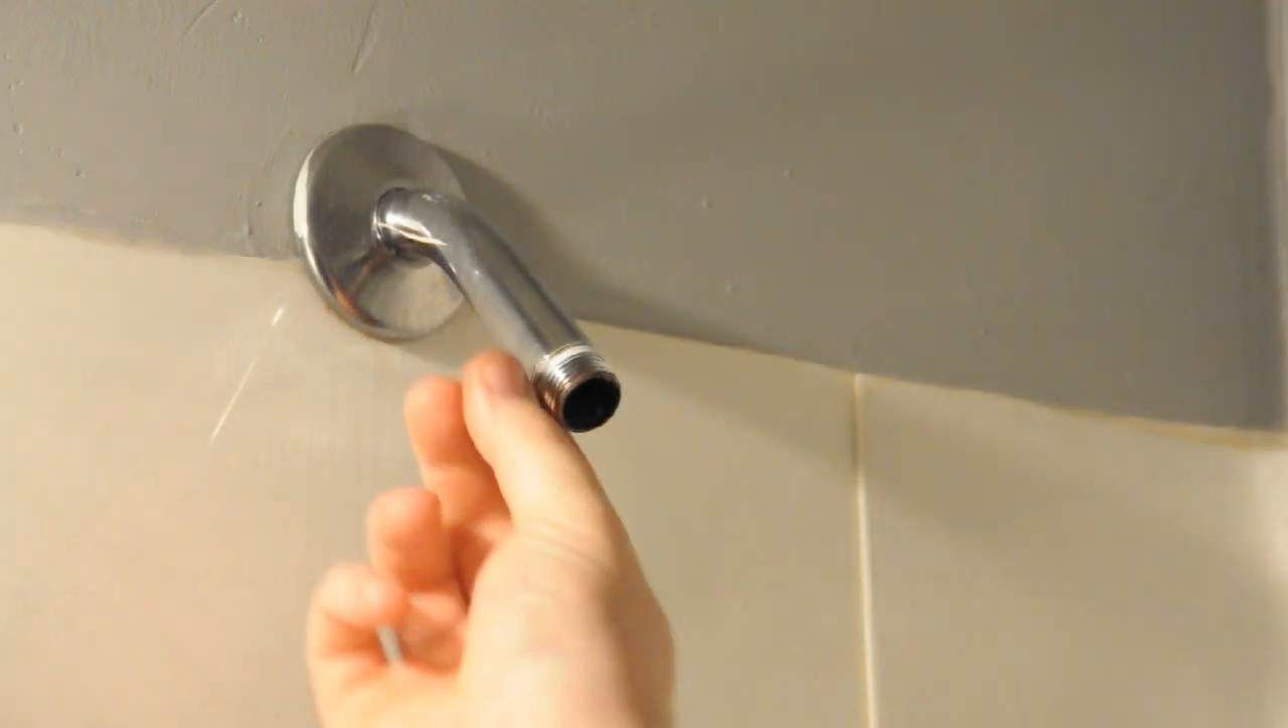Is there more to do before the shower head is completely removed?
No.